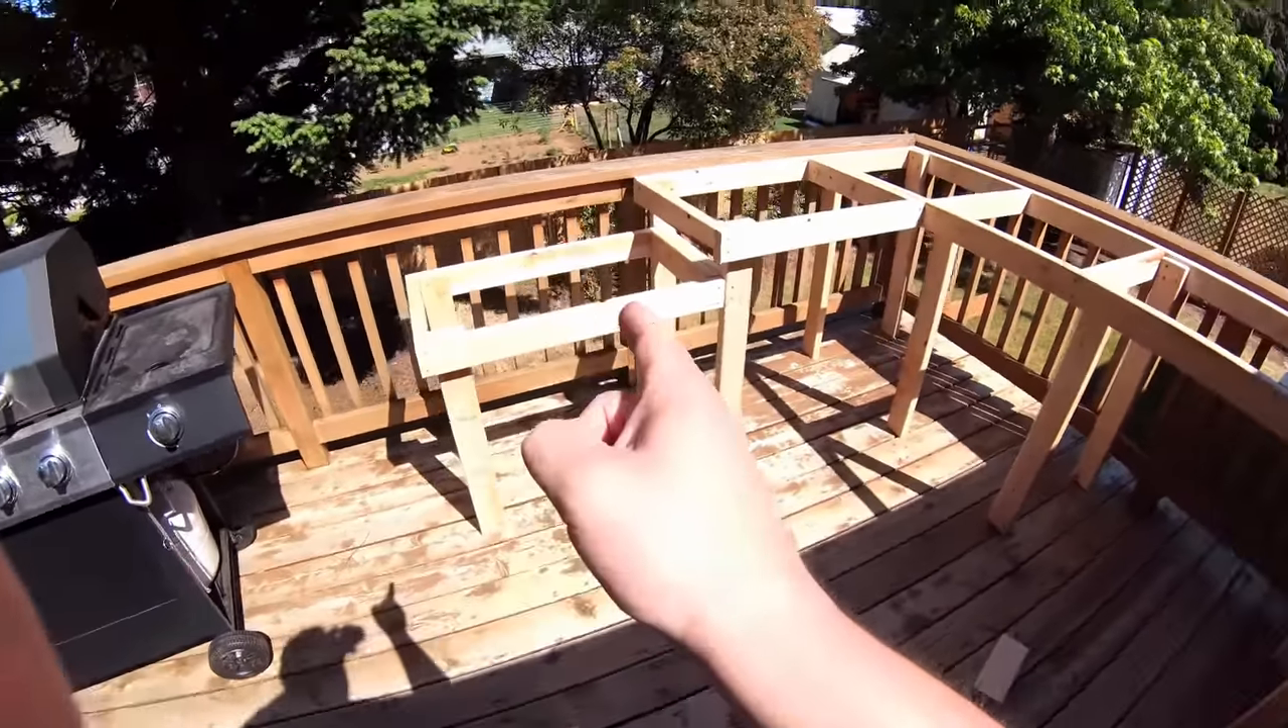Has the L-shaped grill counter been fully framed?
Yes.